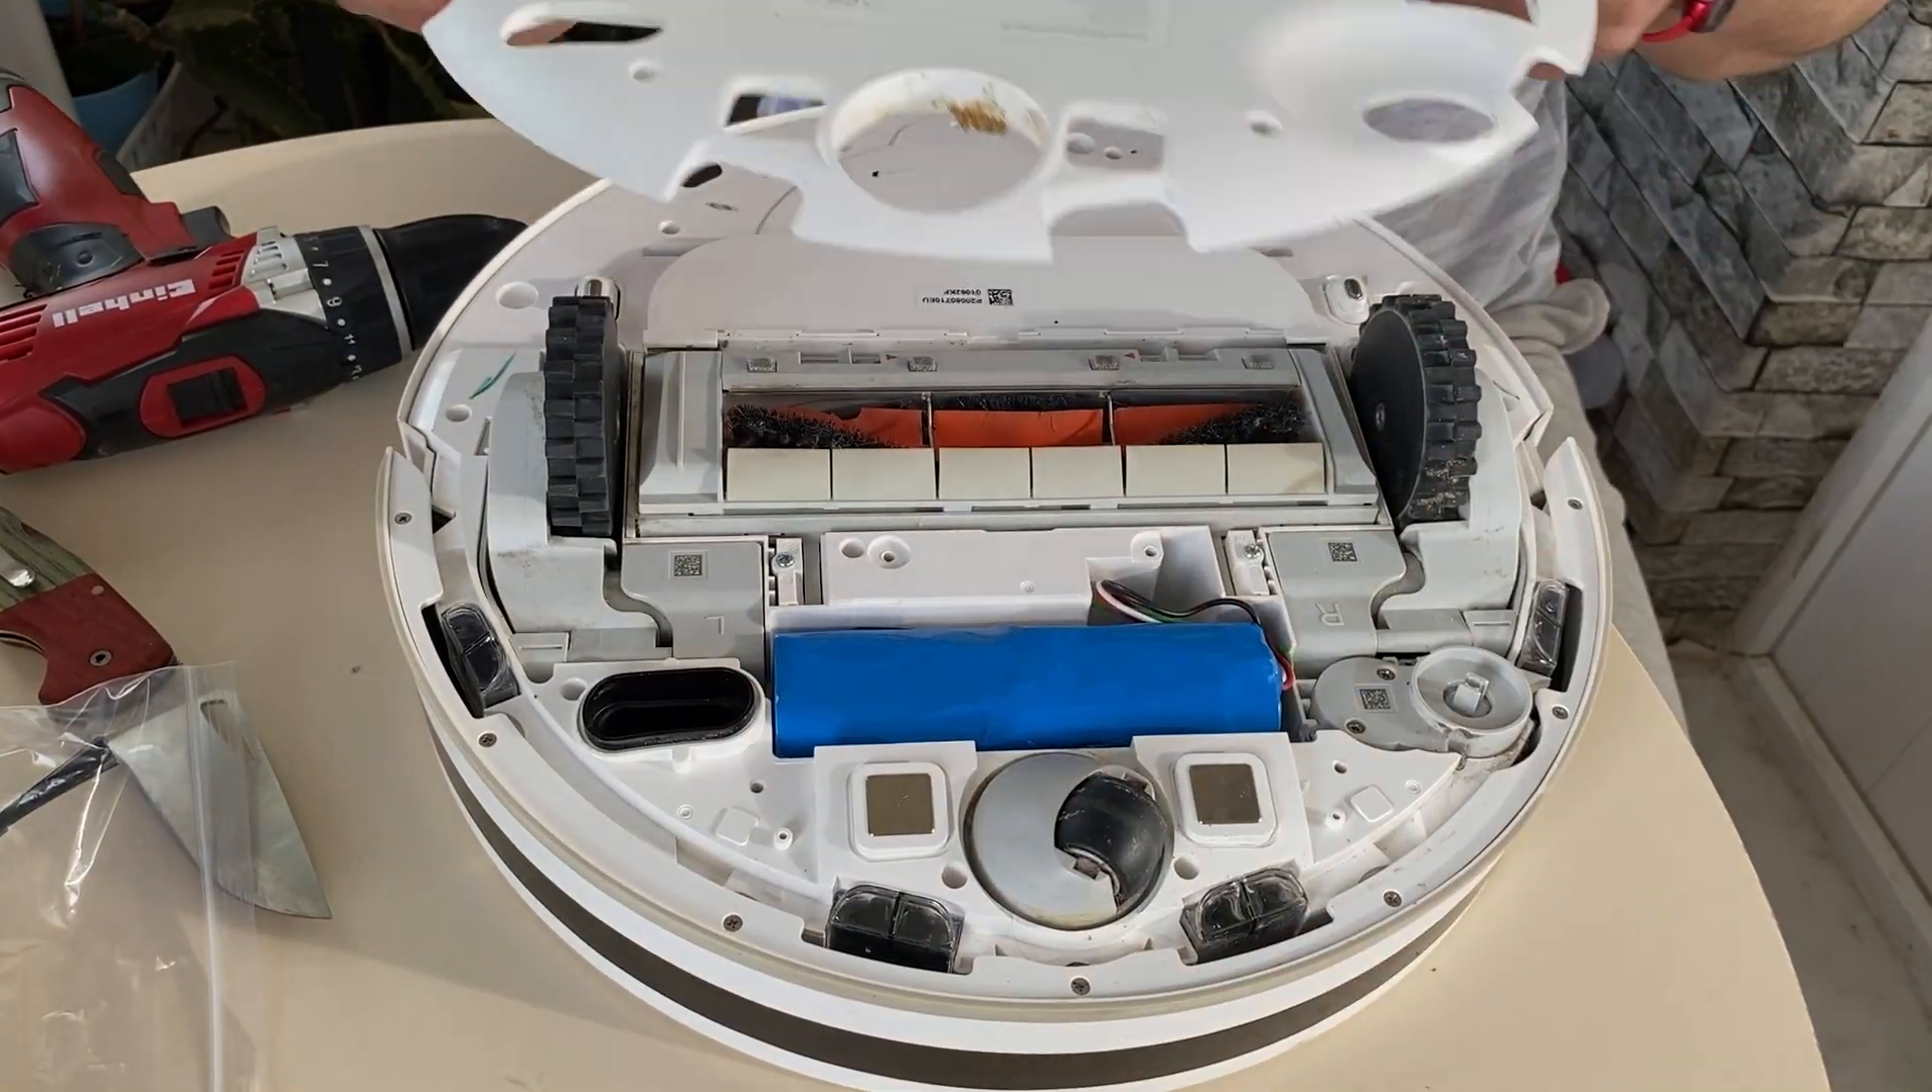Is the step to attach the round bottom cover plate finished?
No.